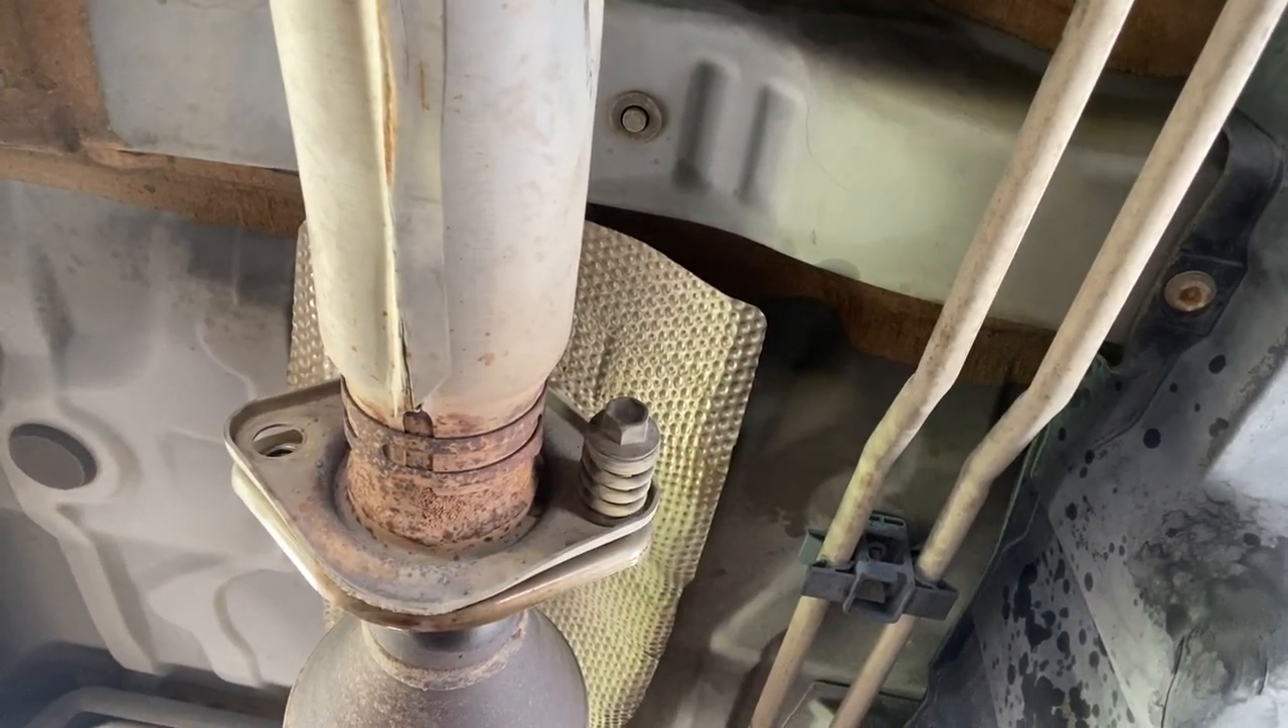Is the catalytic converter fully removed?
No.